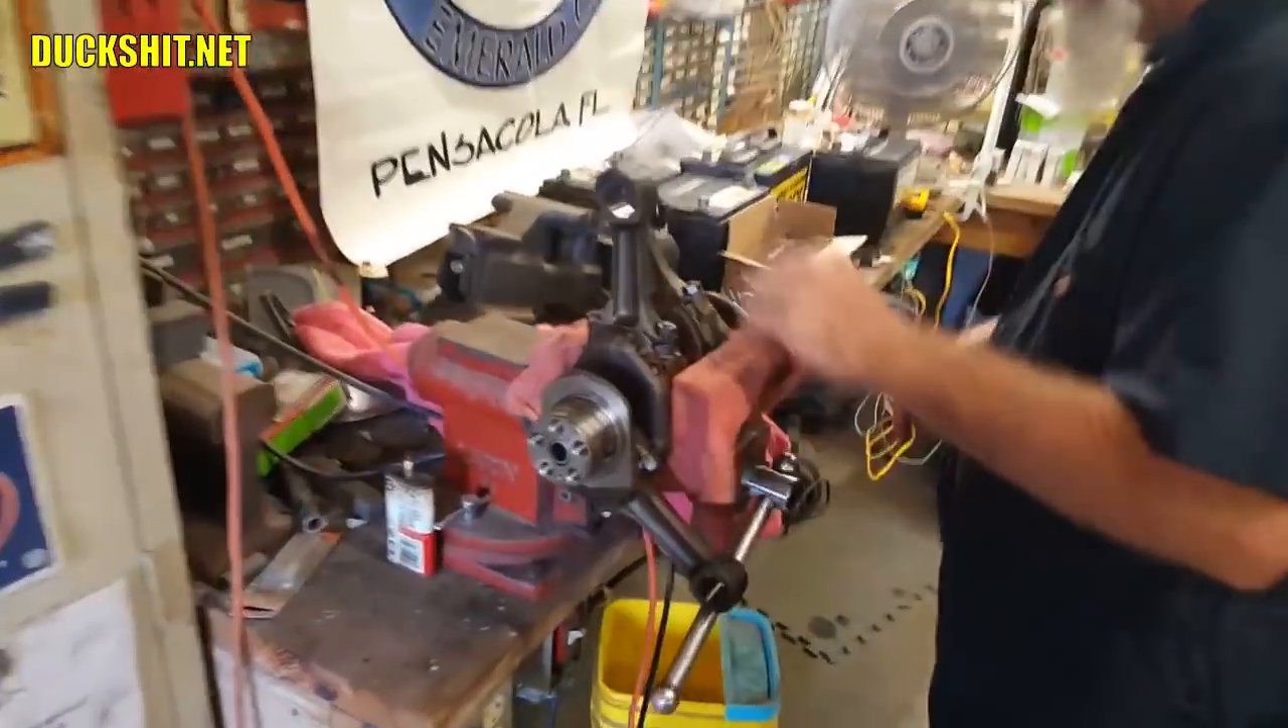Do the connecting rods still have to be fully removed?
Yes.